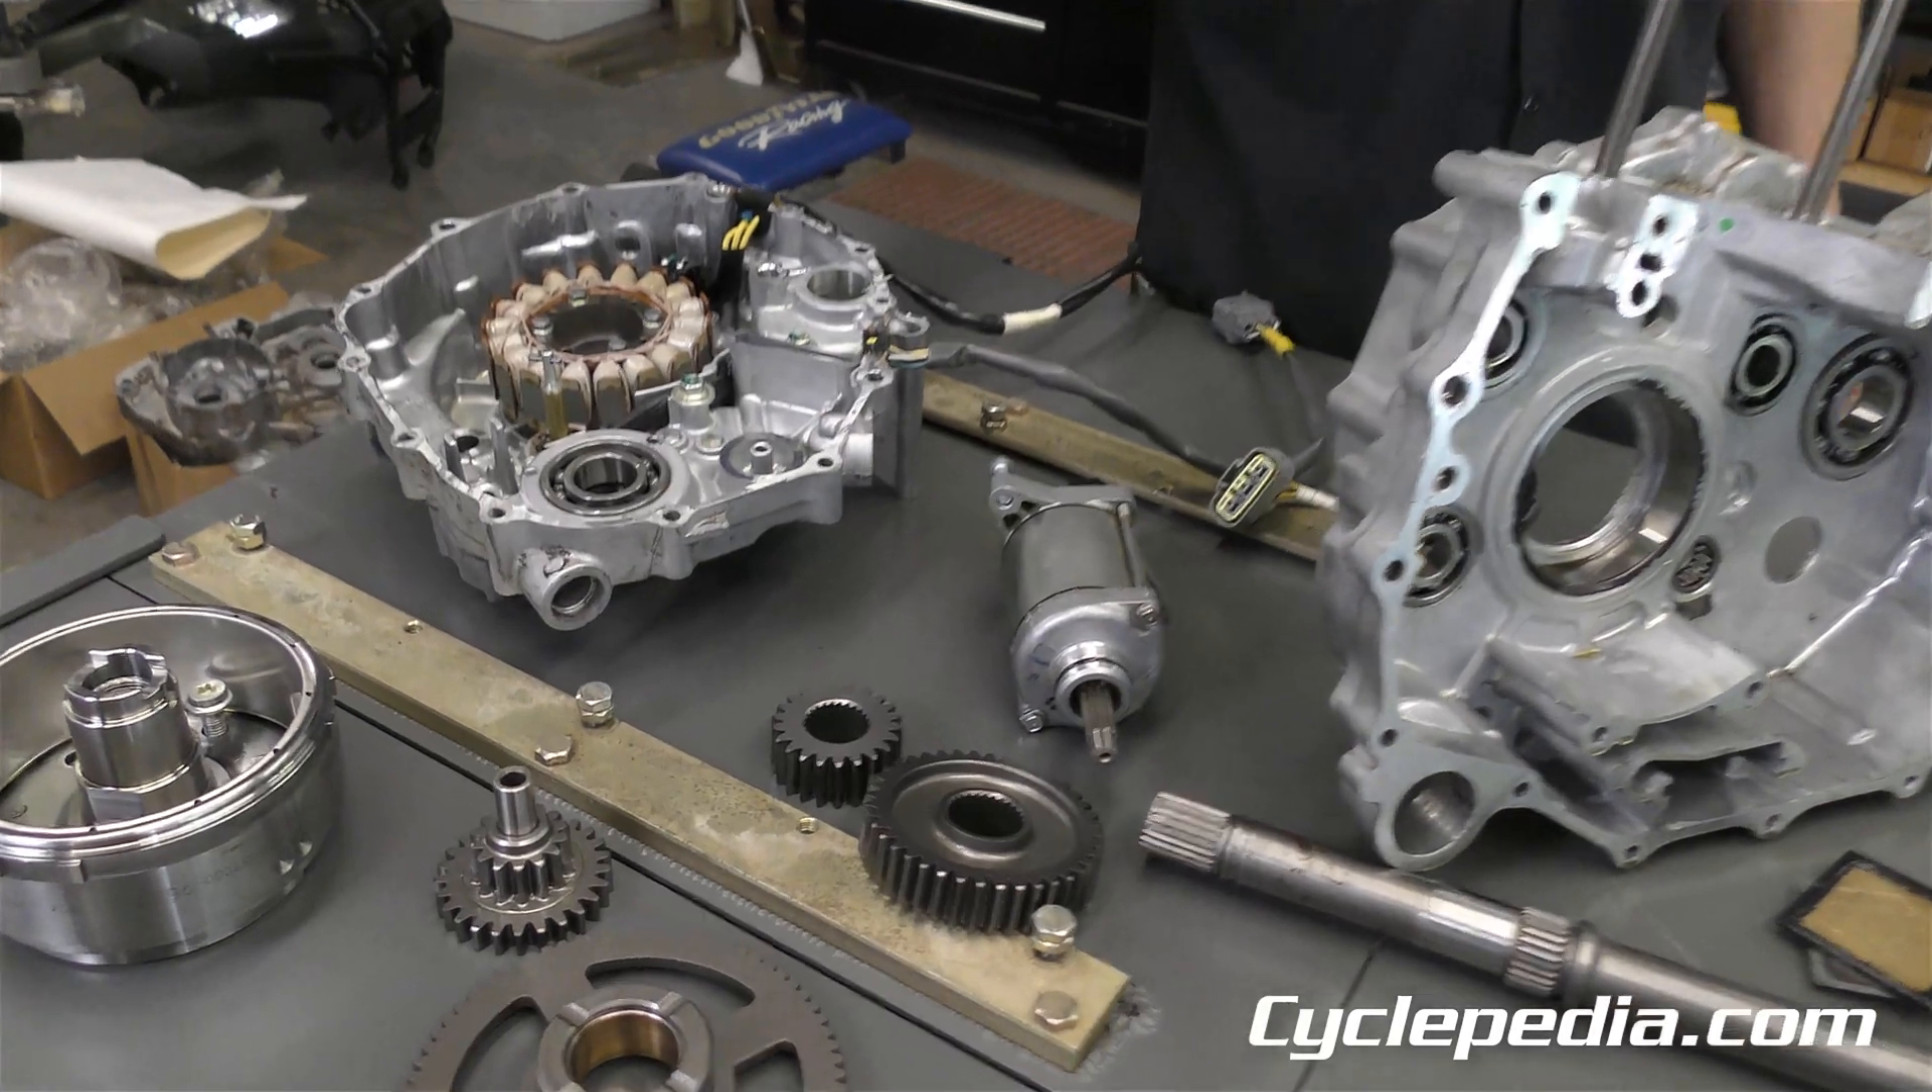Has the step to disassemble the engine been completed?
Yes.